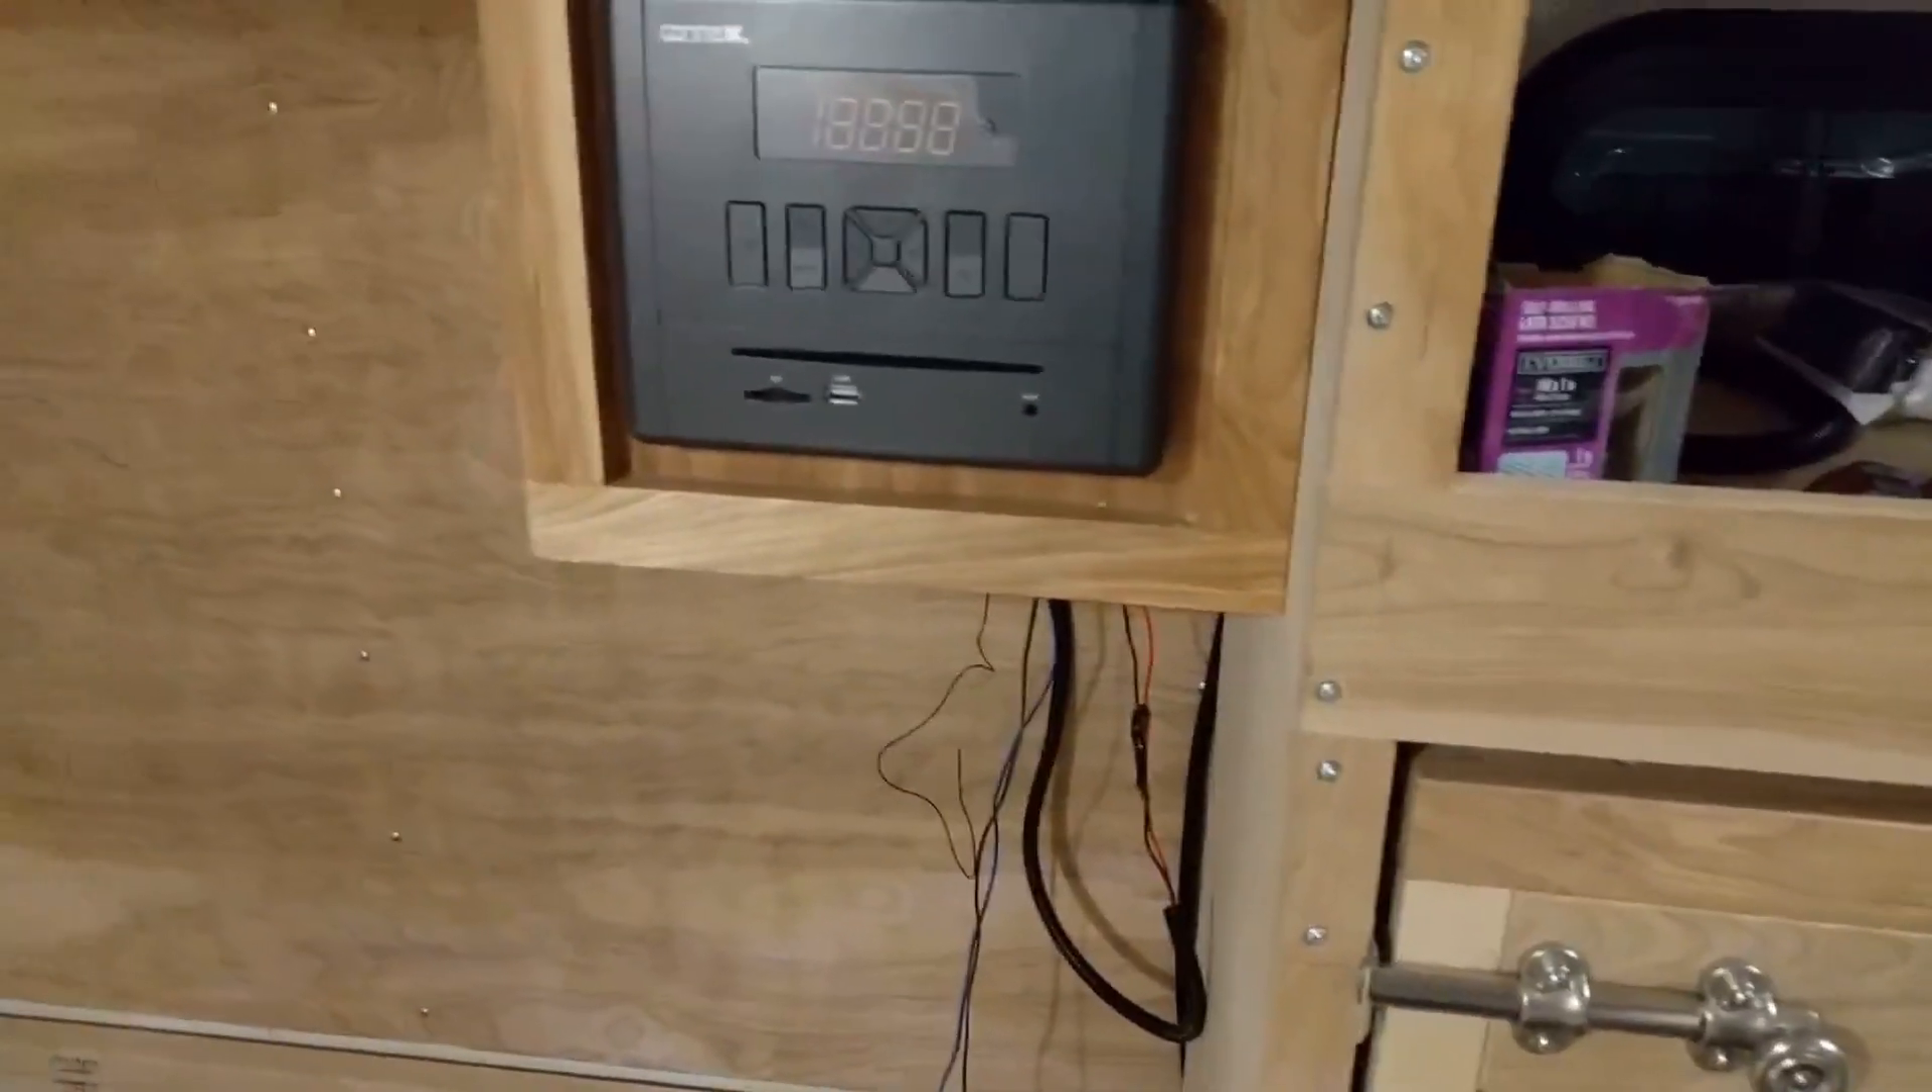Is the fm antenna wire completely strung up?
No.